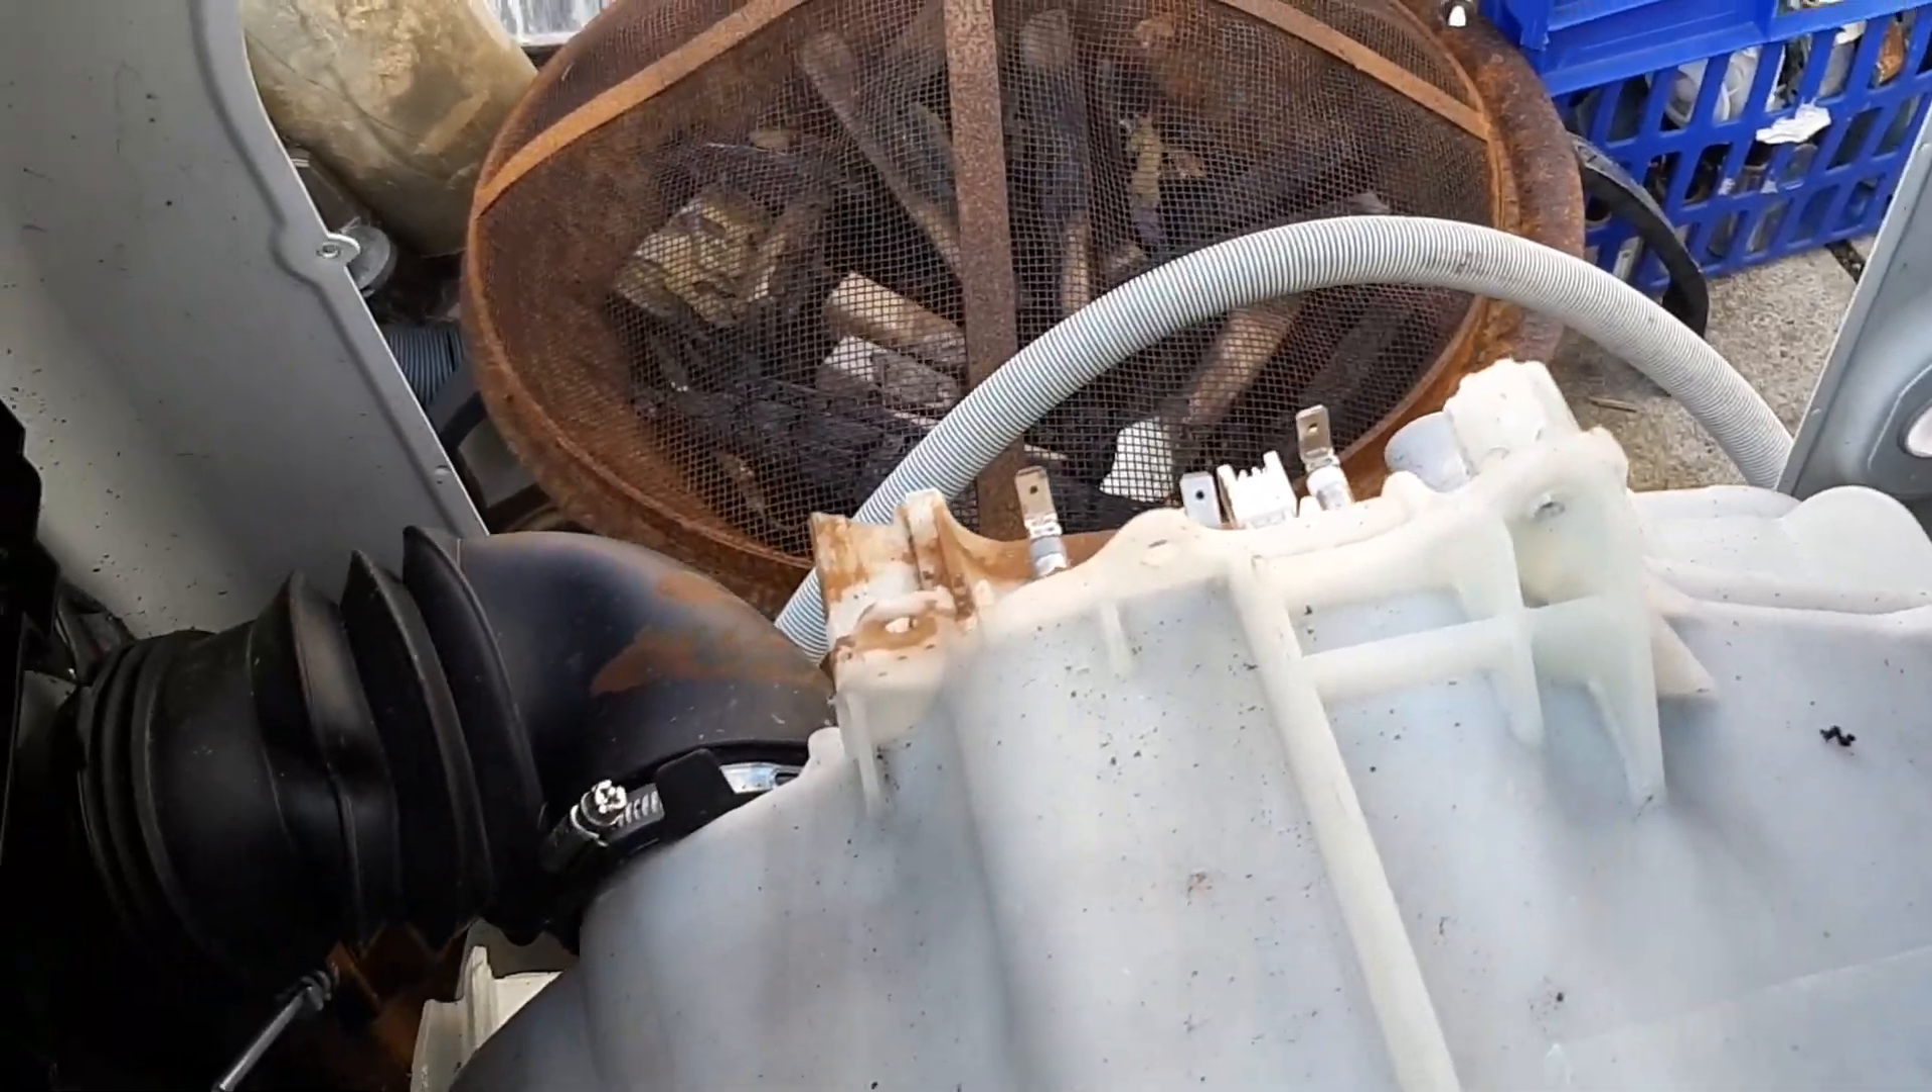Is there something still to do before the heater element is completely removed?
Yes.